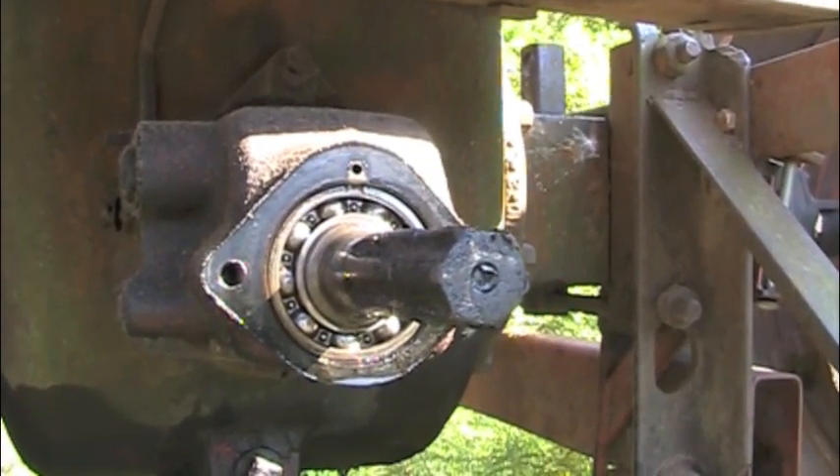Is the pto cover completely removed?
Yes.